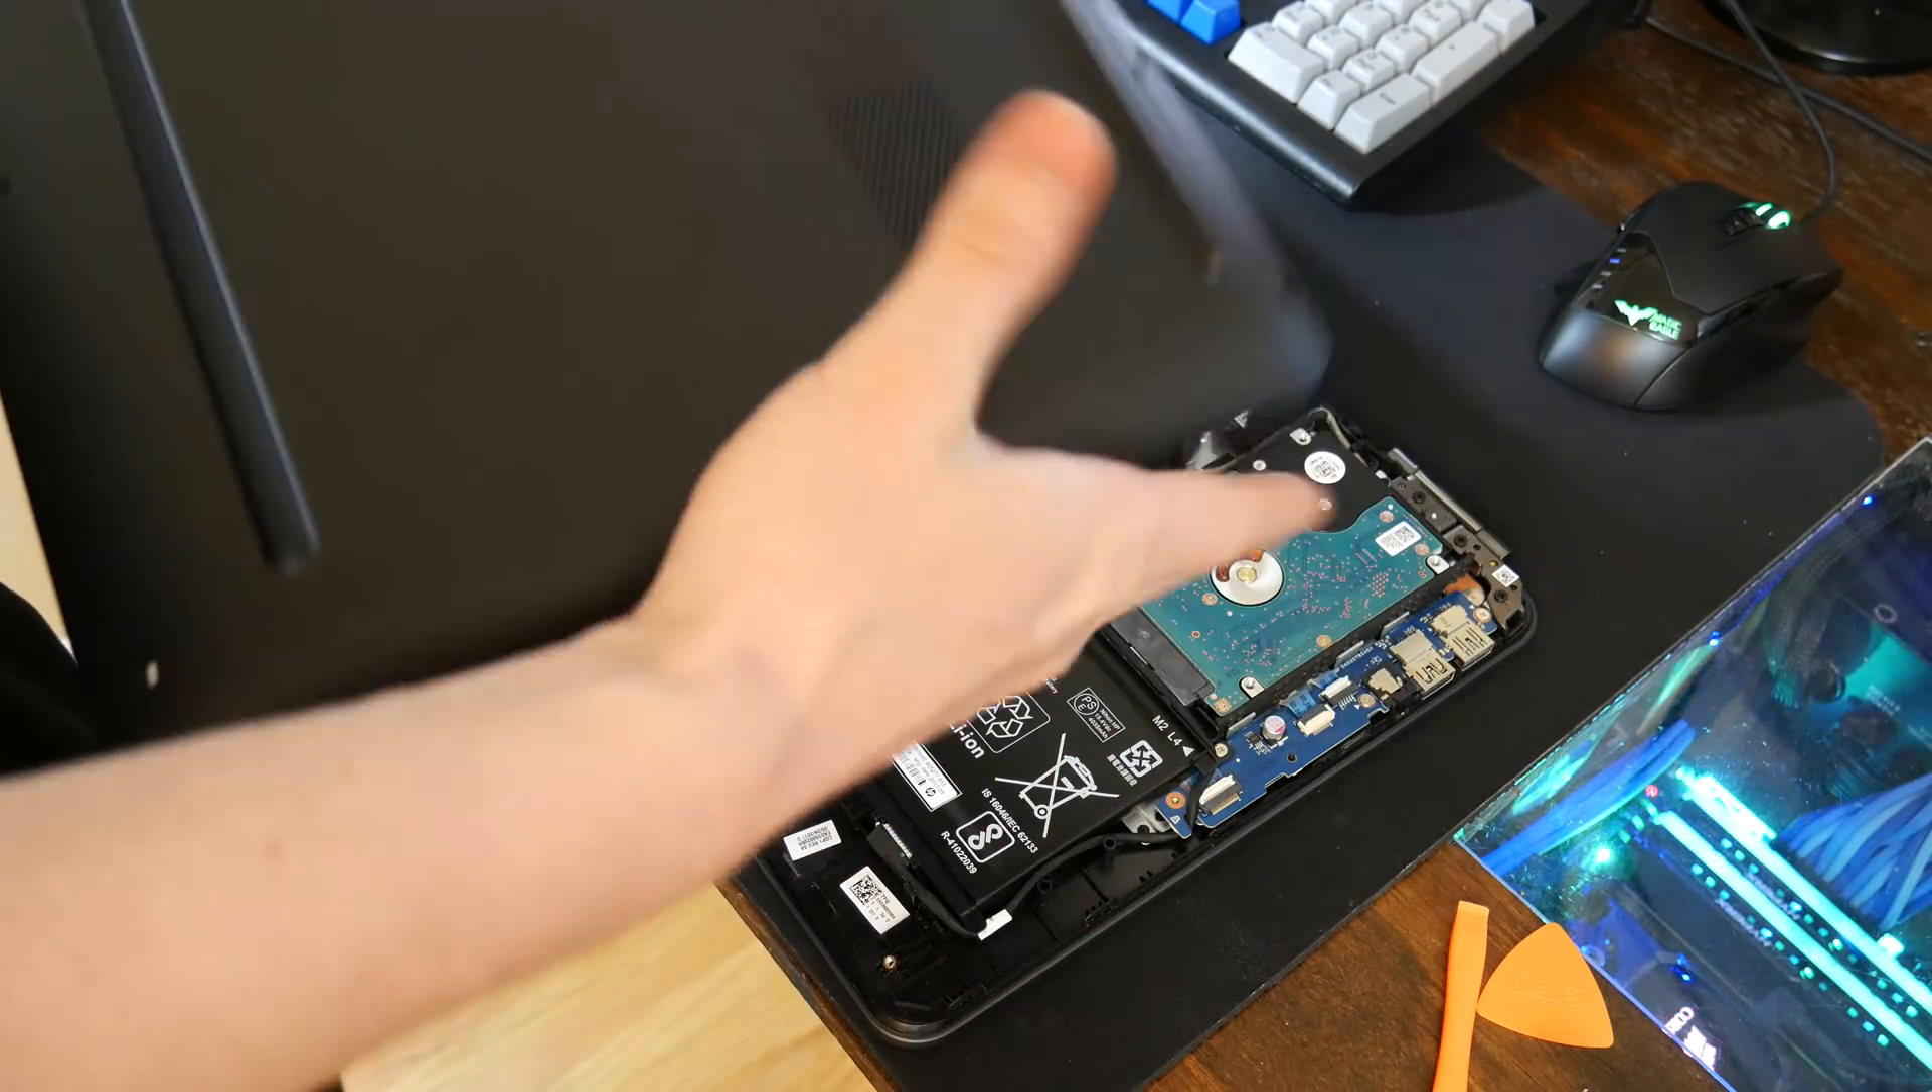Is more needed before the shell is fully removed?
No.